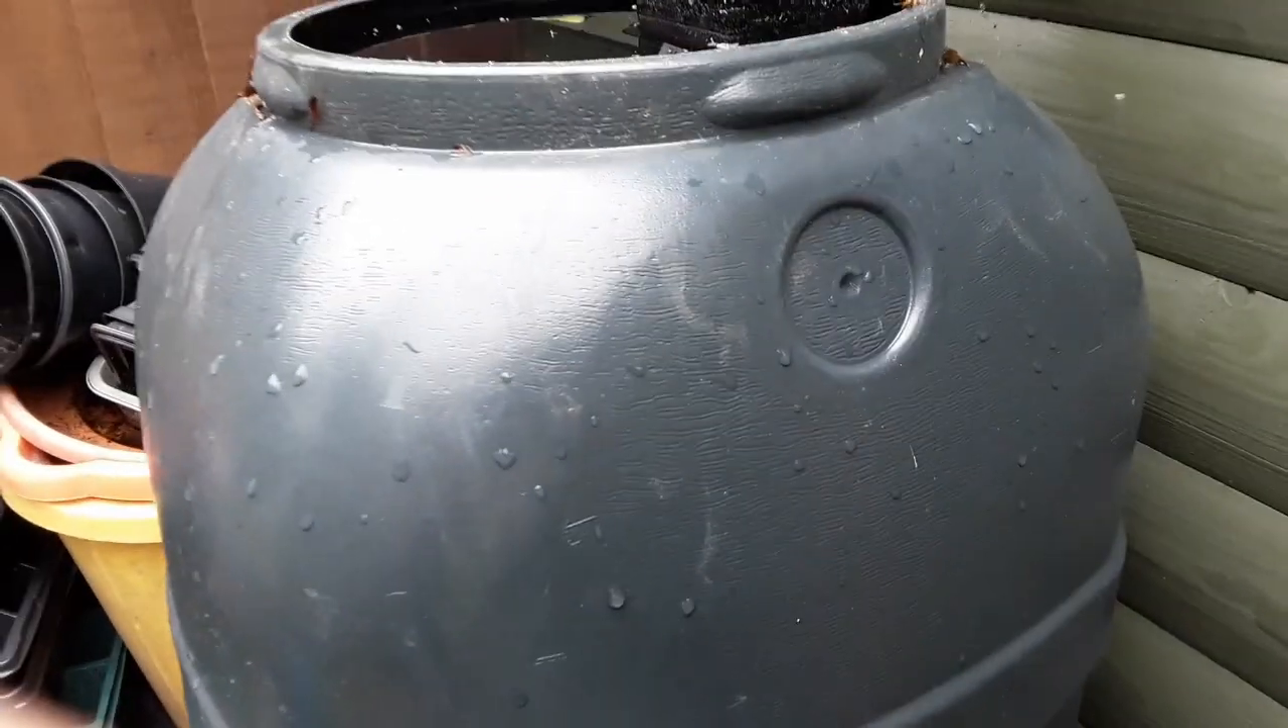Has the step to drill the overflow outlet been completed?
No.